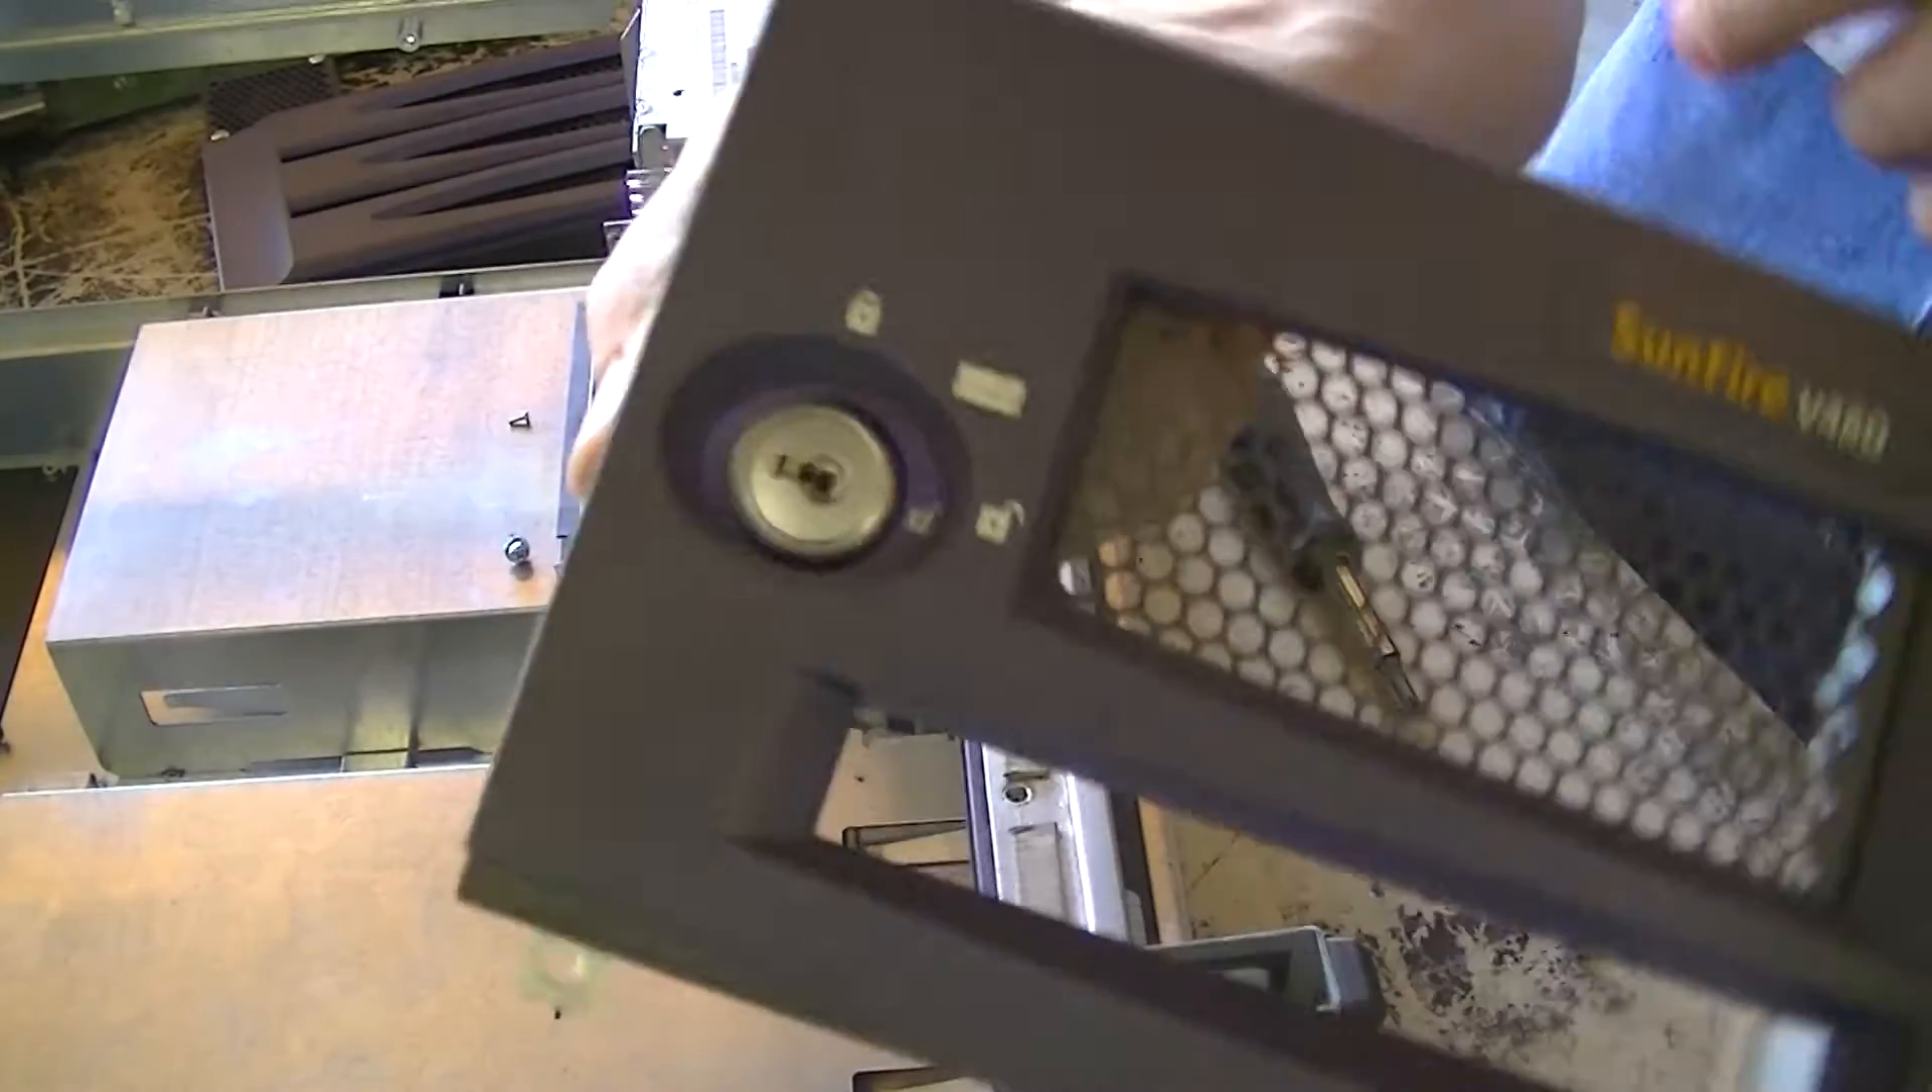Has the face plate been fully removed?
Yes.